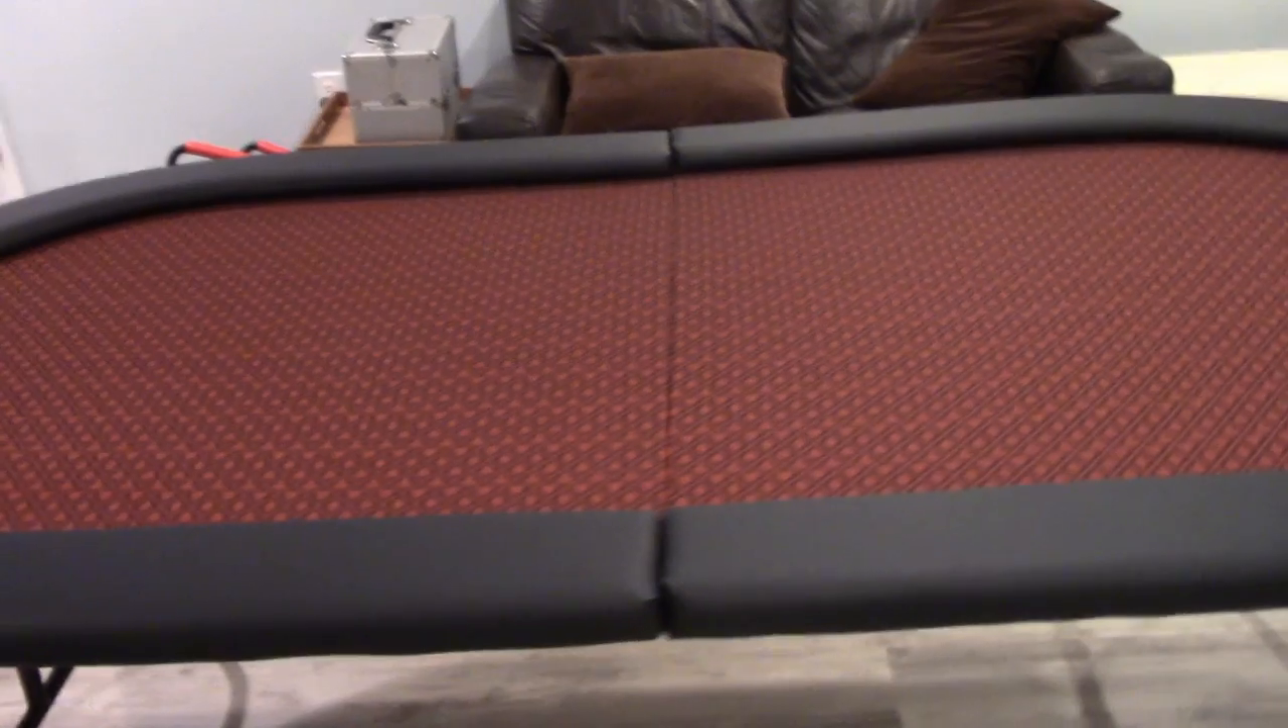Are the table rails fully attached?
Yes.